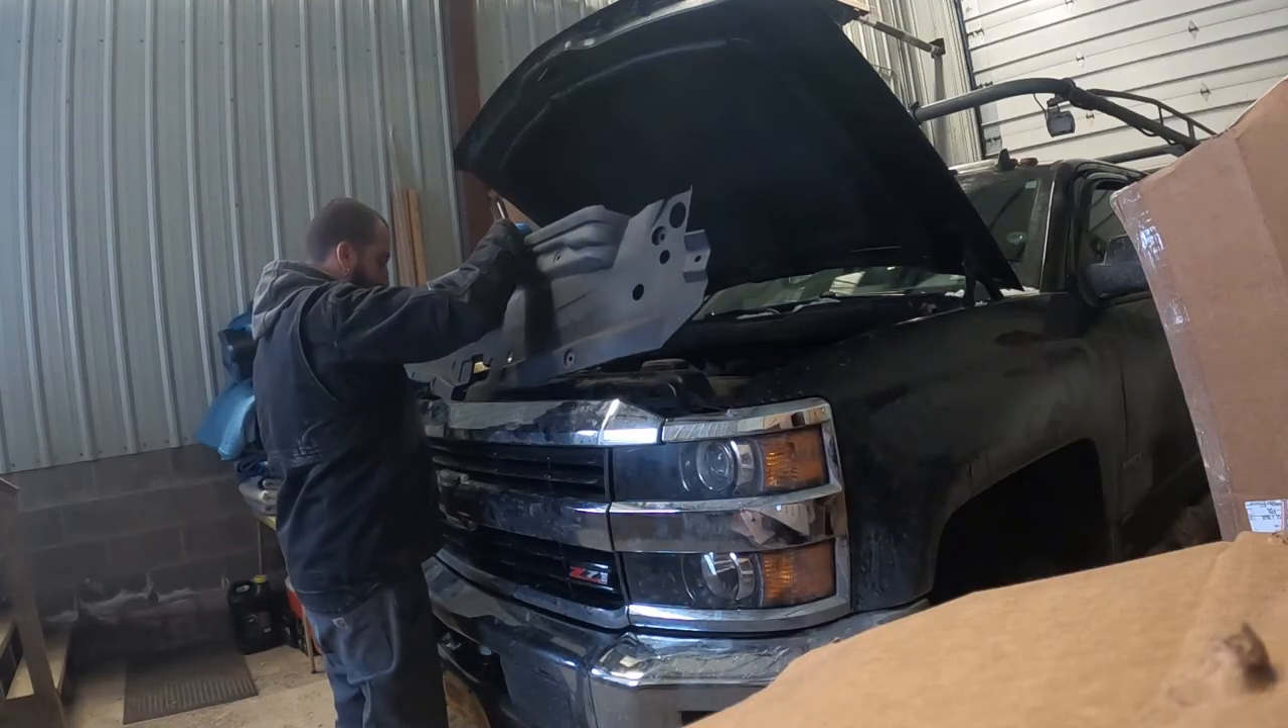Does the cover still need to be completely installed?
Yes.